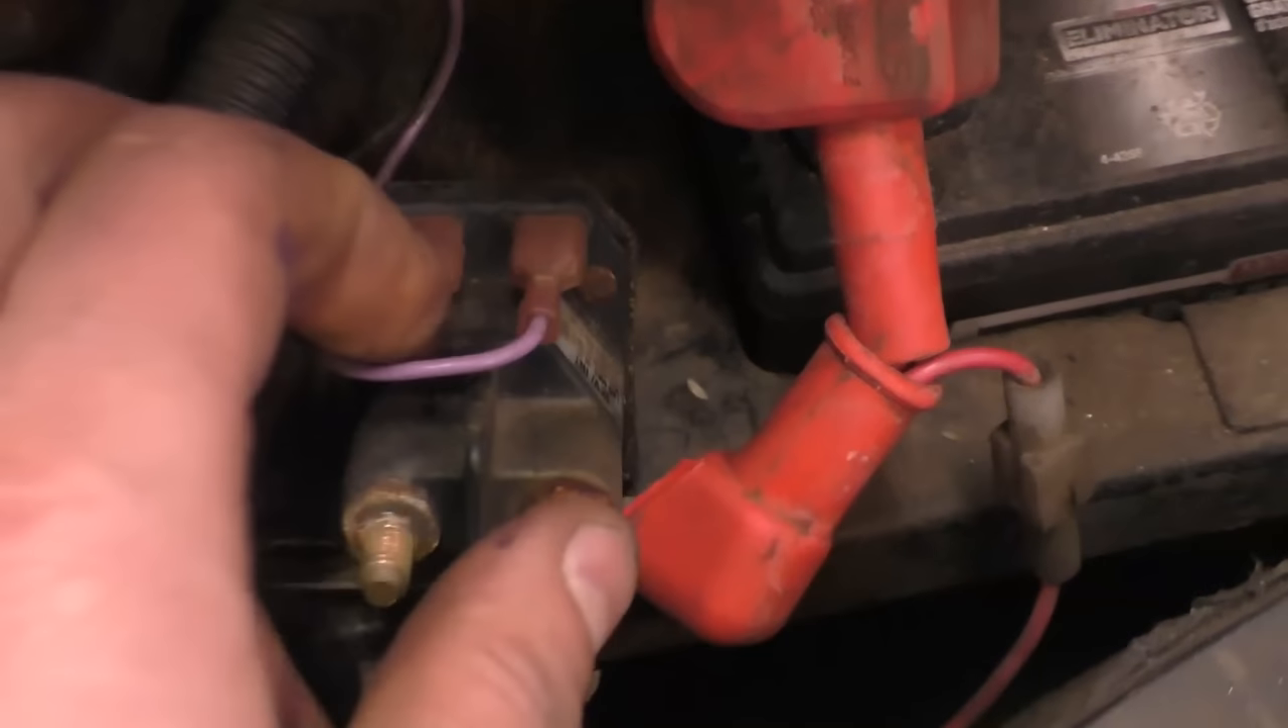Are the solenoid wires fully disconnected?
No.